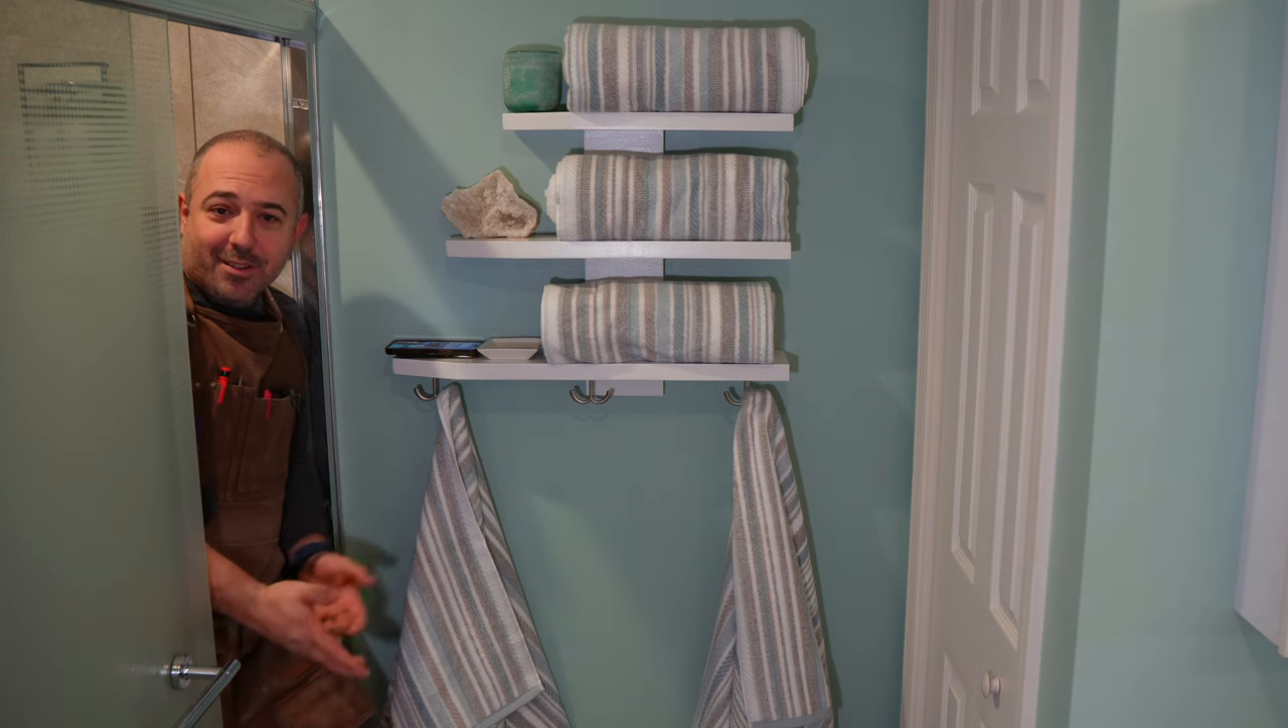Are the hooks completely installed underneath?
Yes.